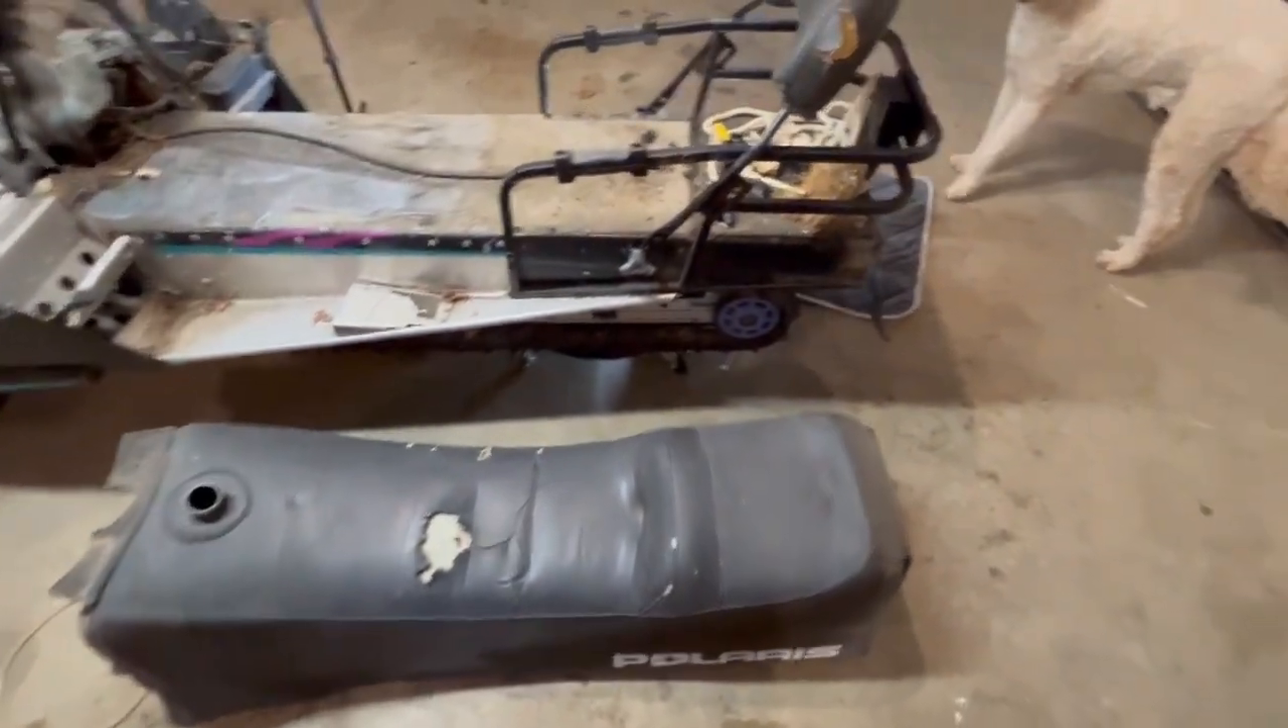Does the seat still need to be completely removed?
No.